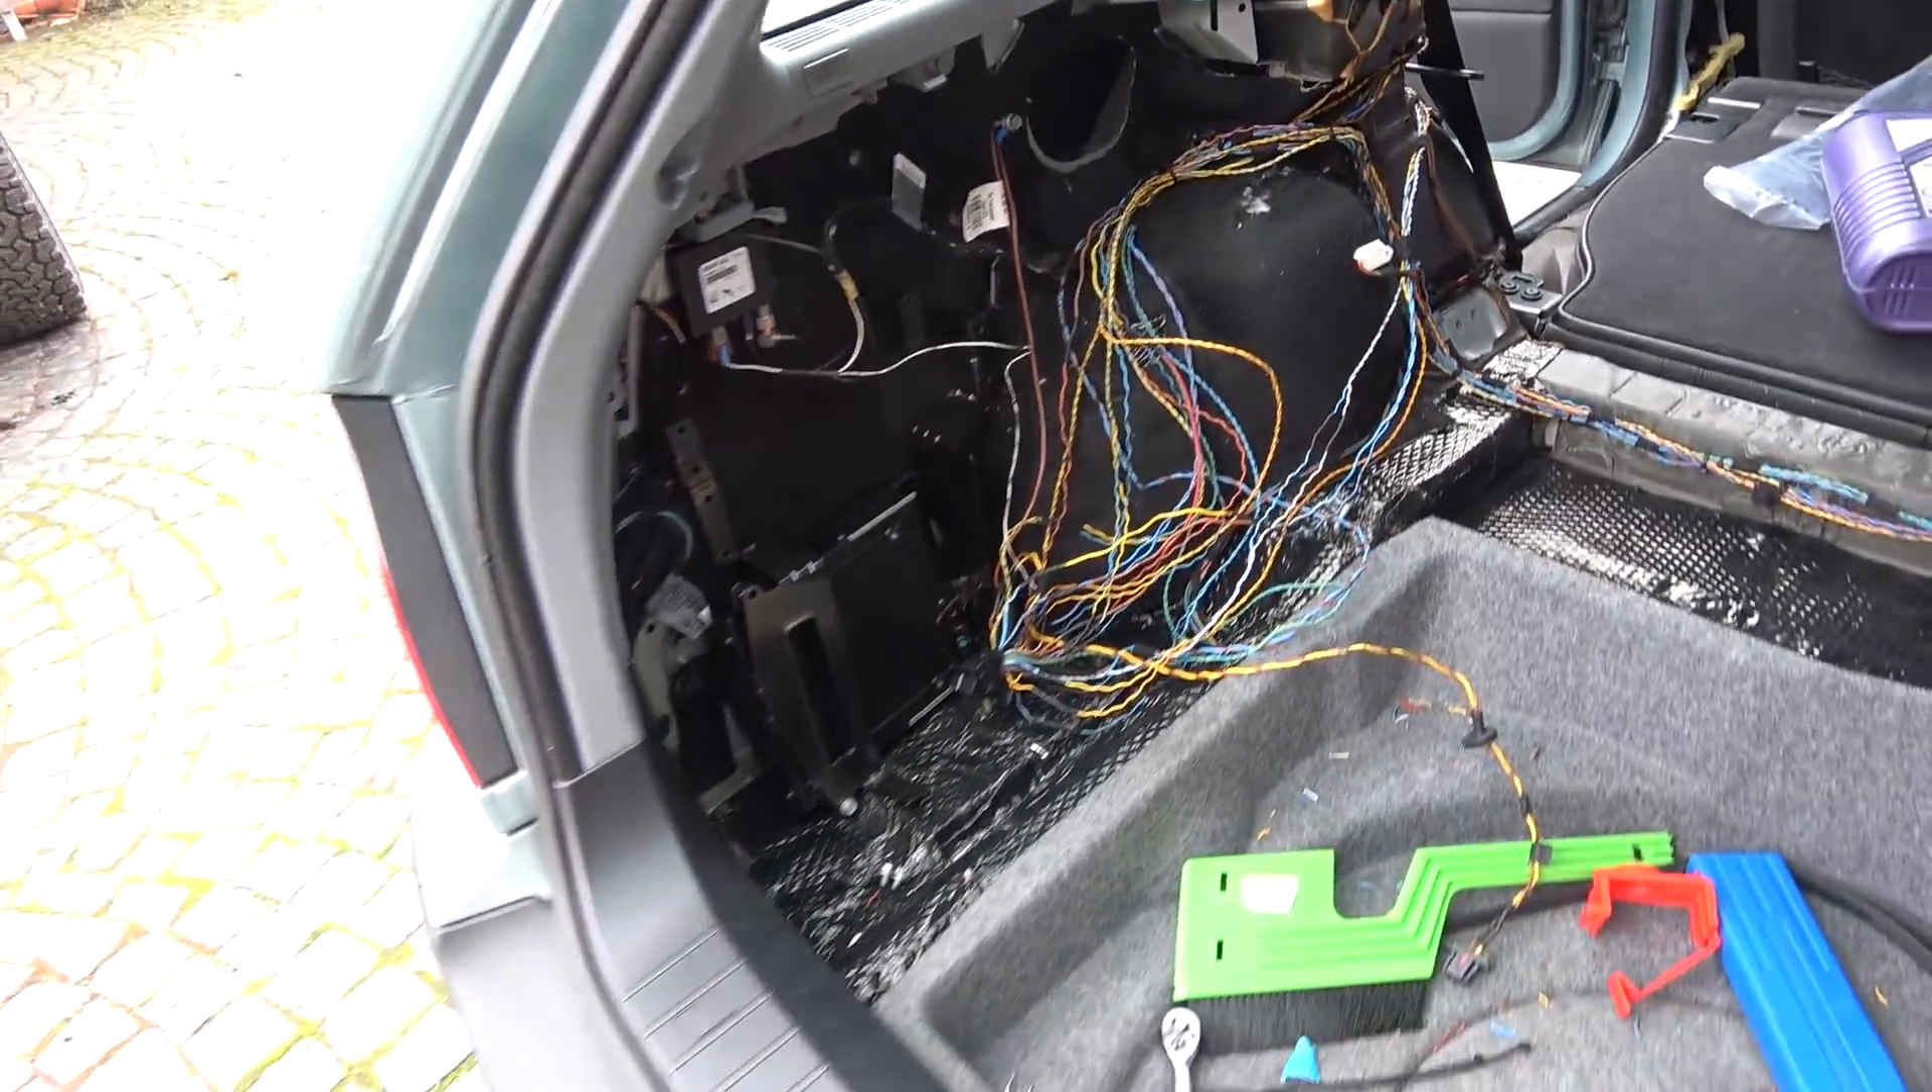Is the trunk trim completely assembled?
No.